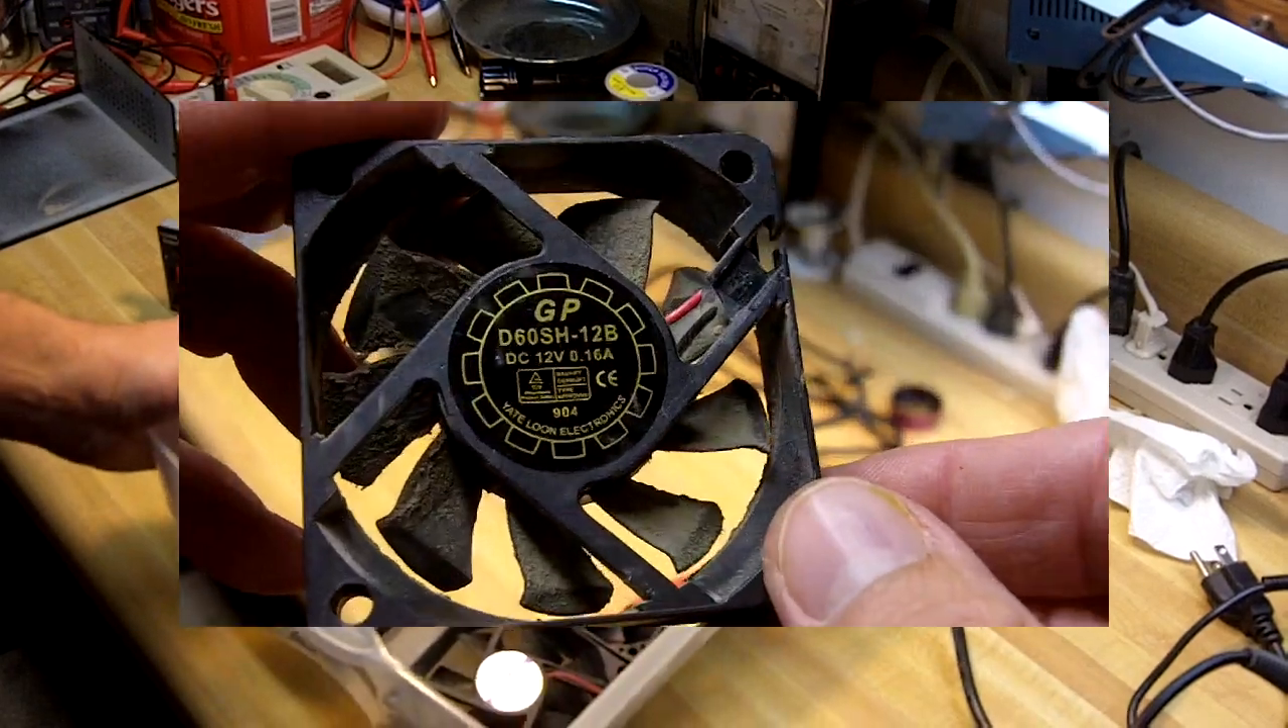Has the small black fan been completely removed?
Yes.